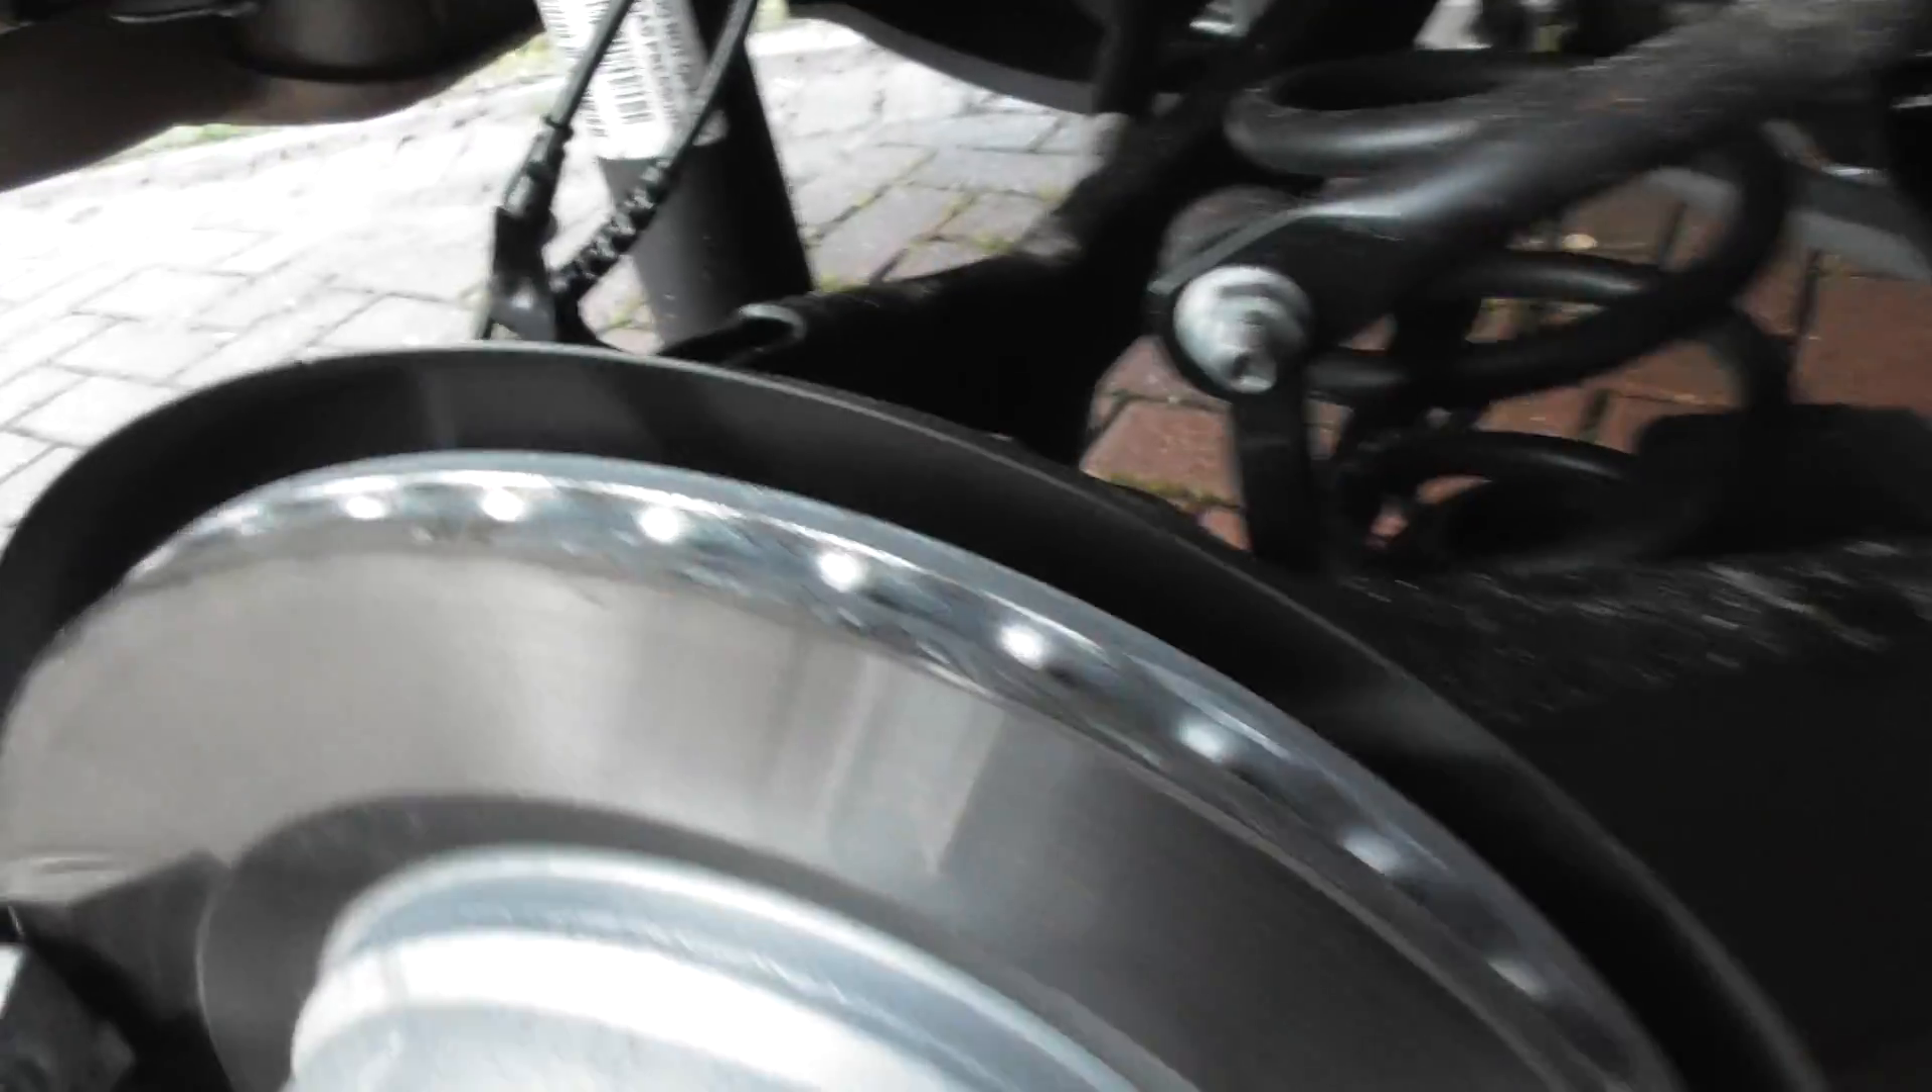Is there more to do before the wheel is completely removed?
No.